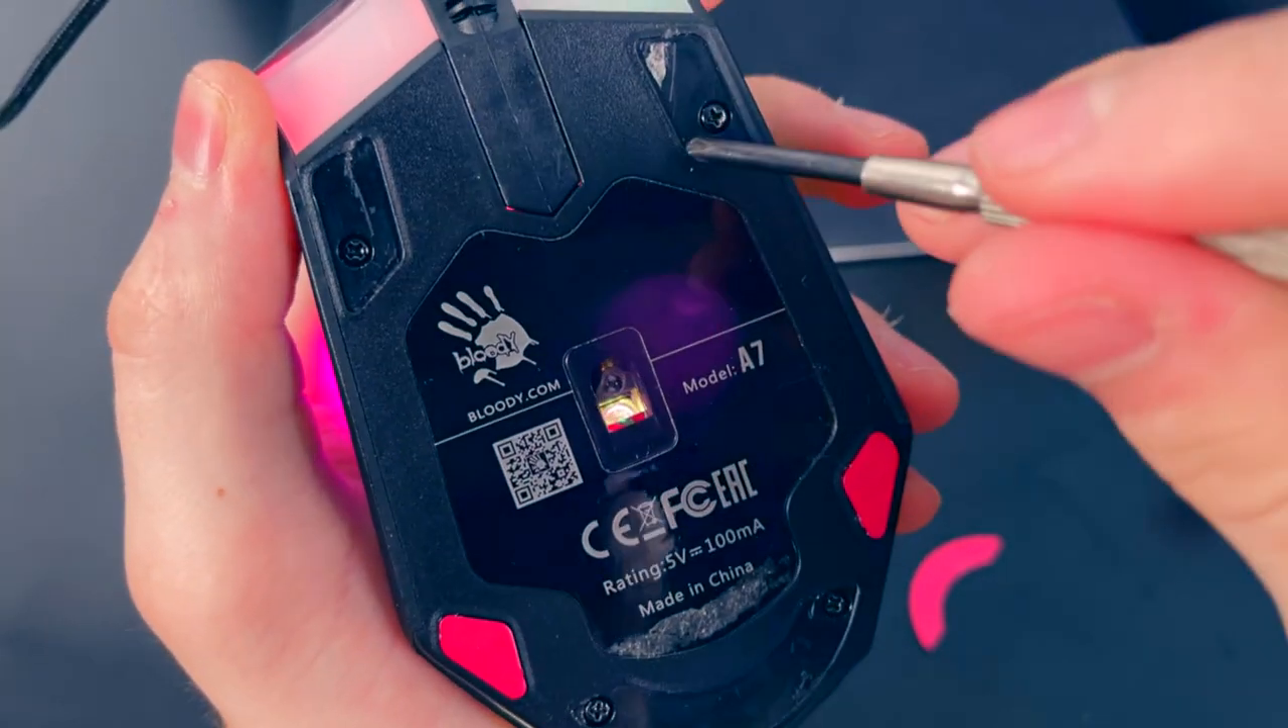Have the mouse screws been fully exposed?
Yes.